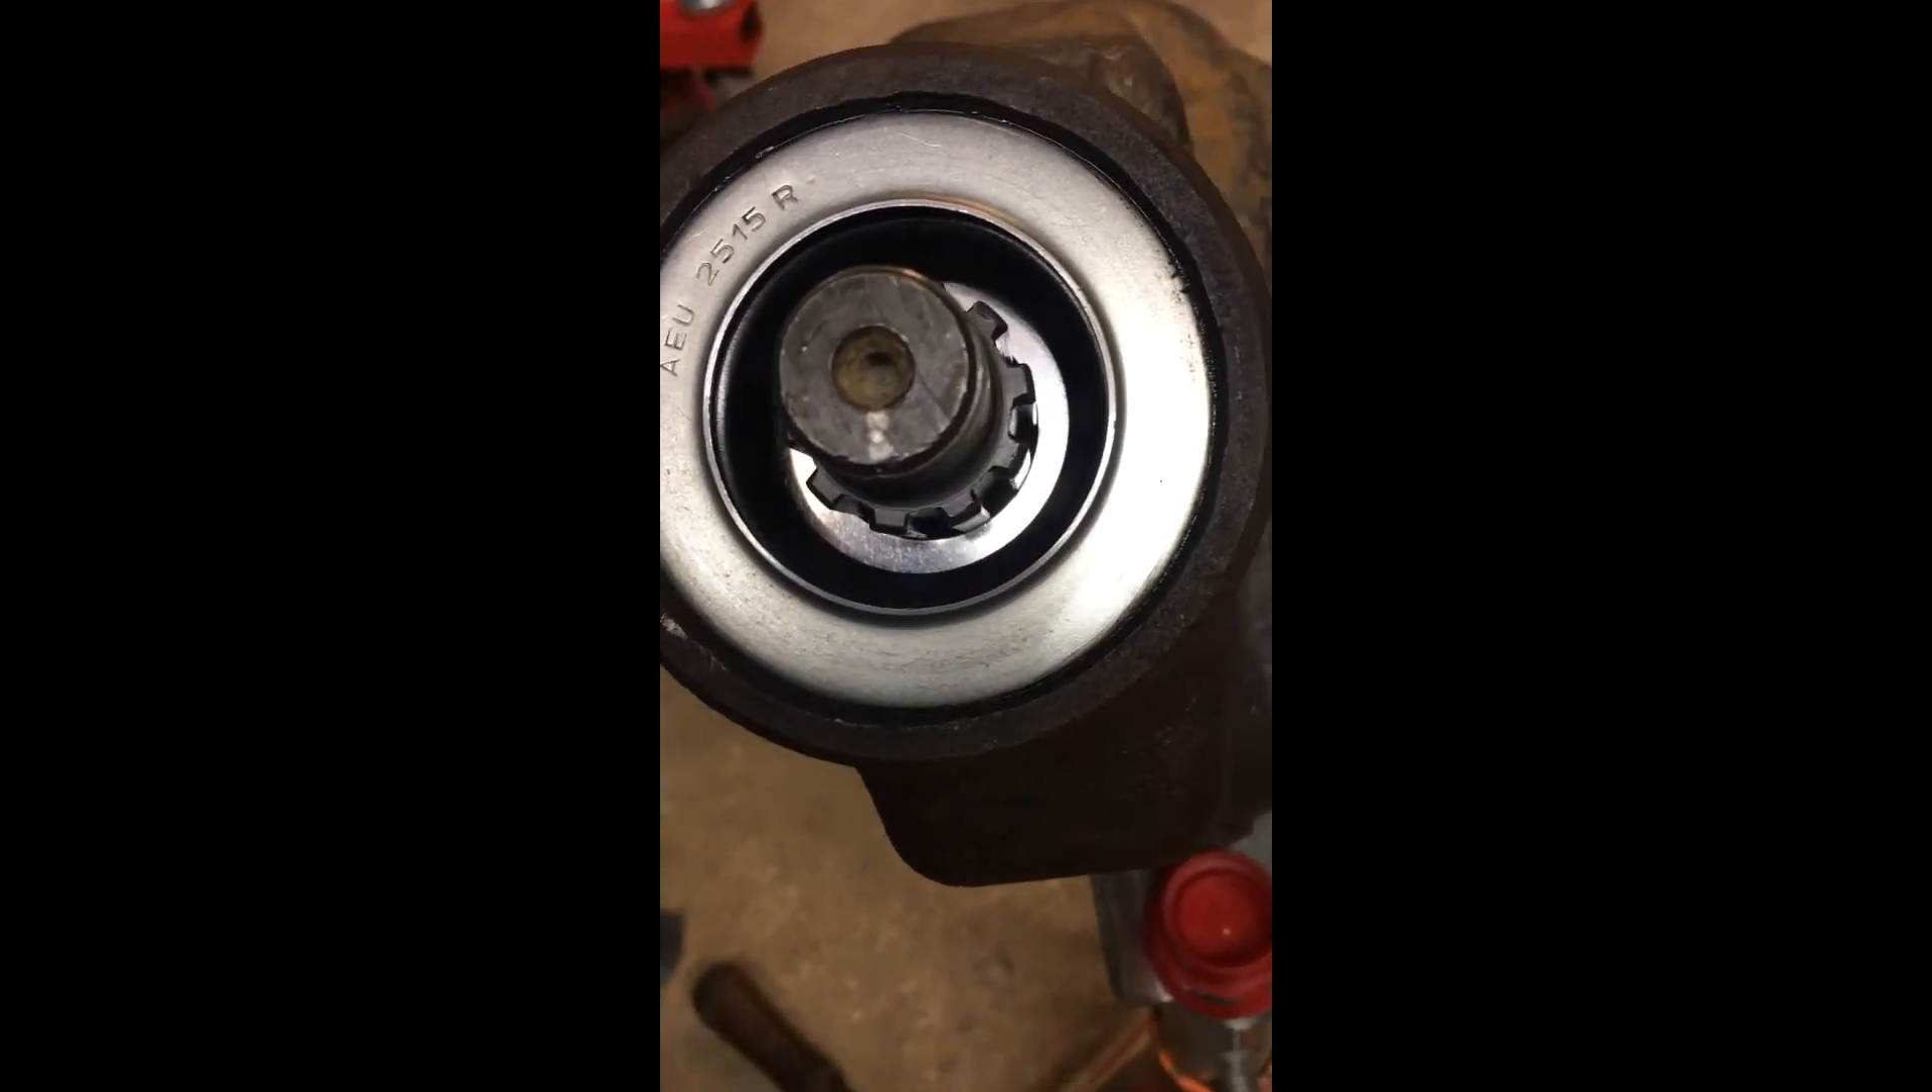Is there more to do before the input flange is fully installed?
Yes.